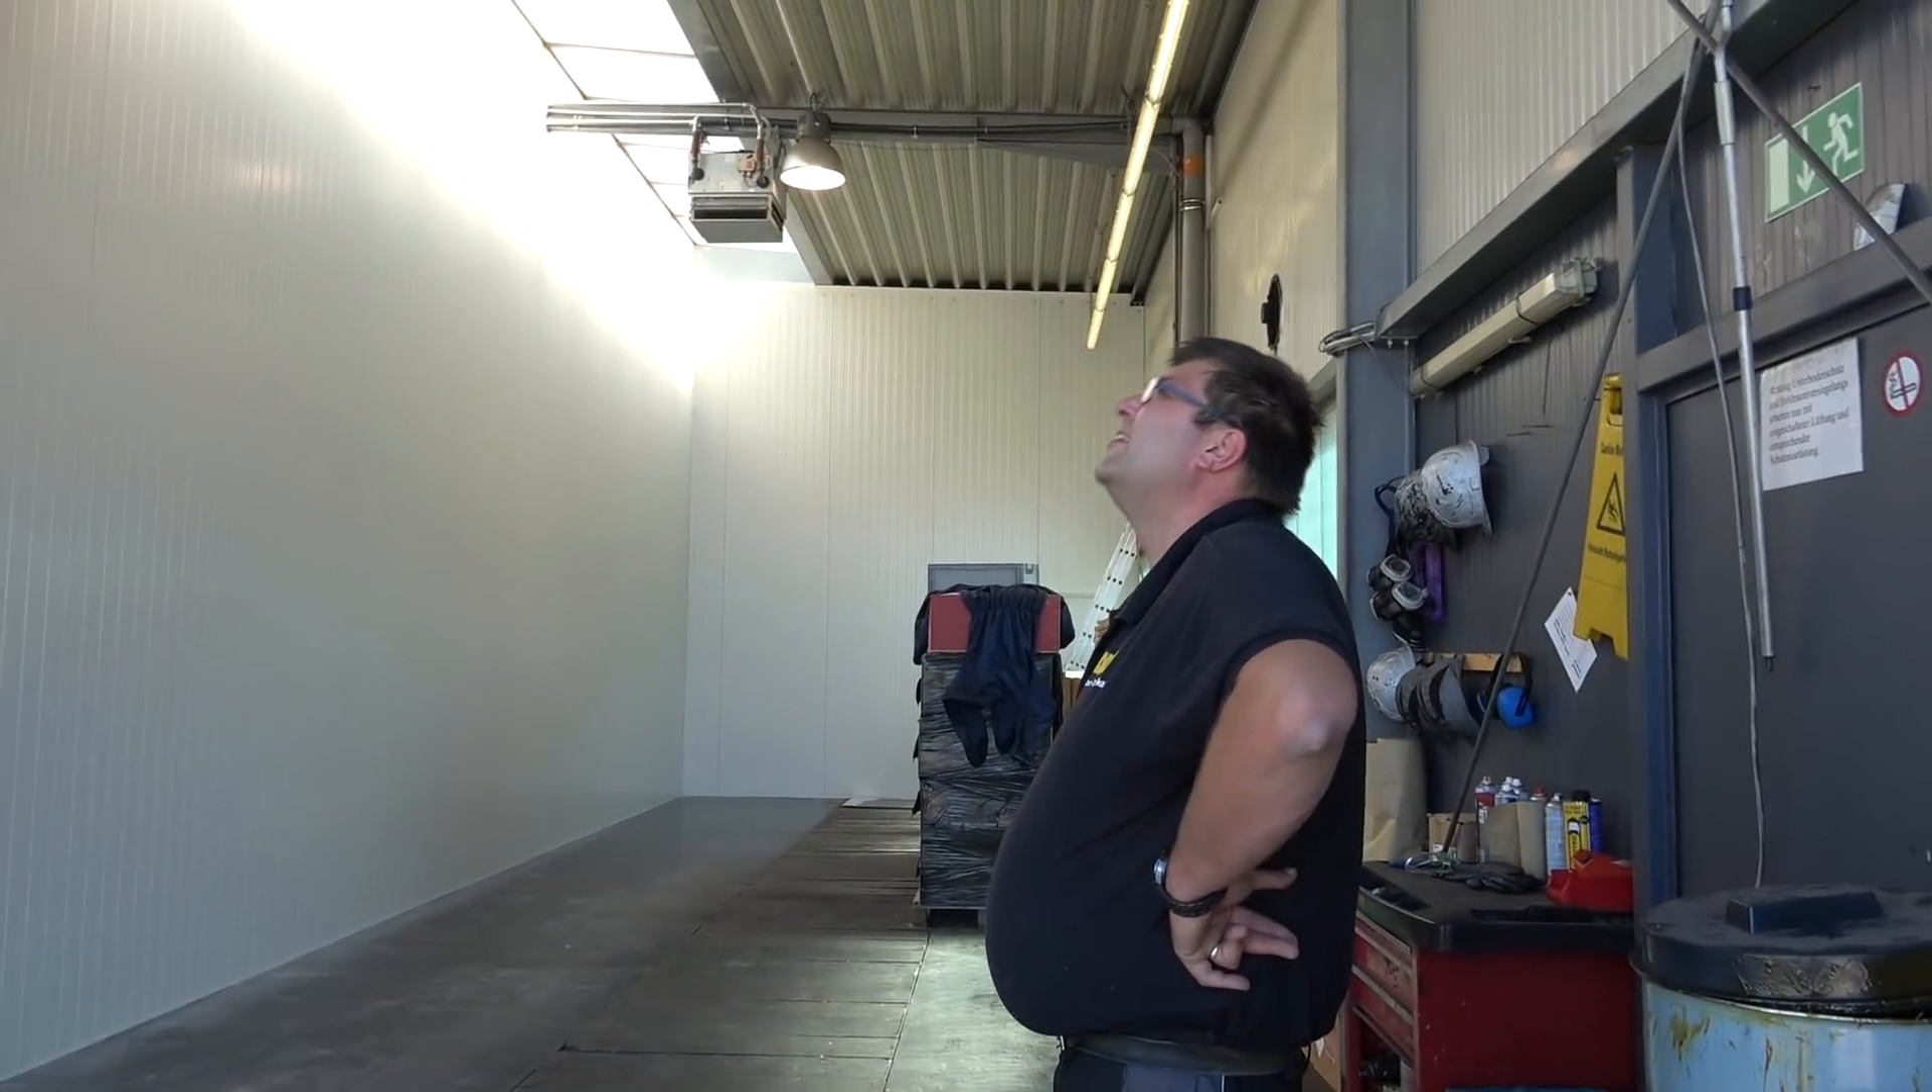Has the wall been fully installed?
Yes.